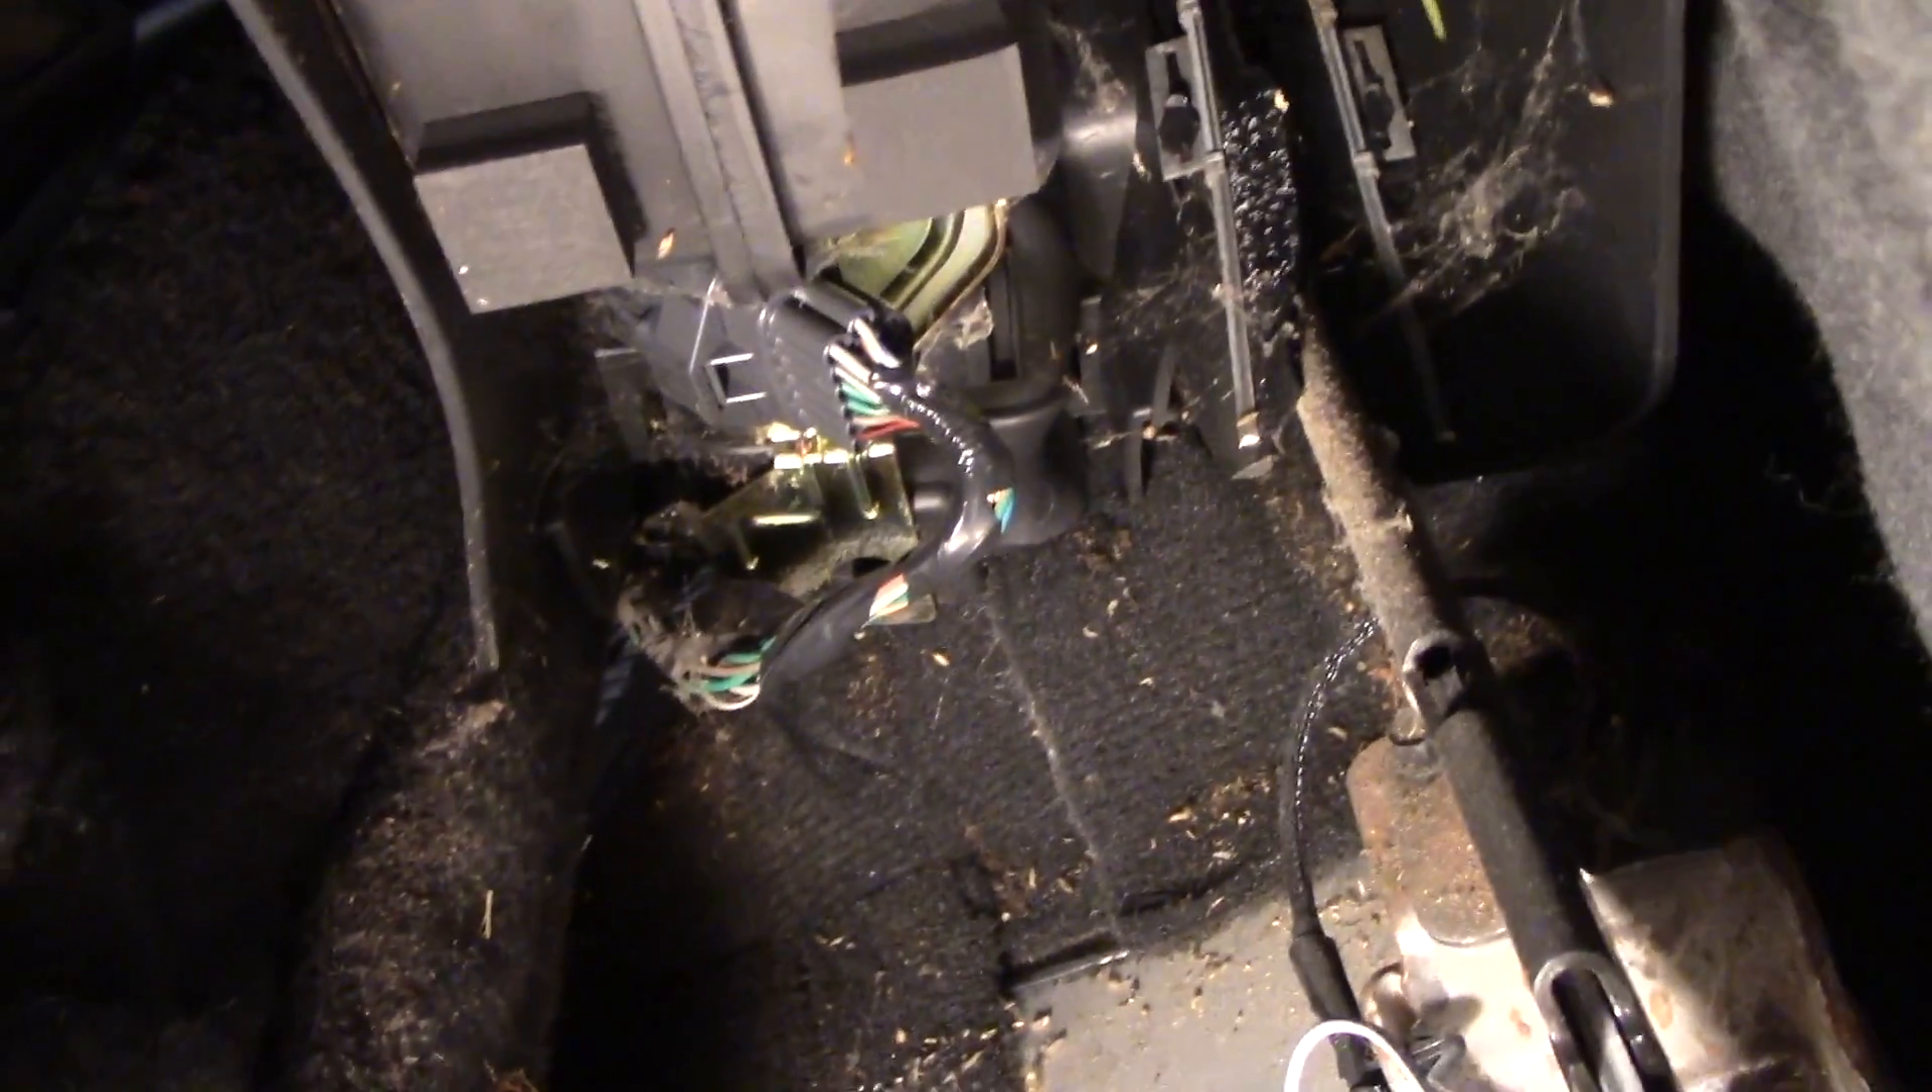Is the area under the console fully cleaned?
No.